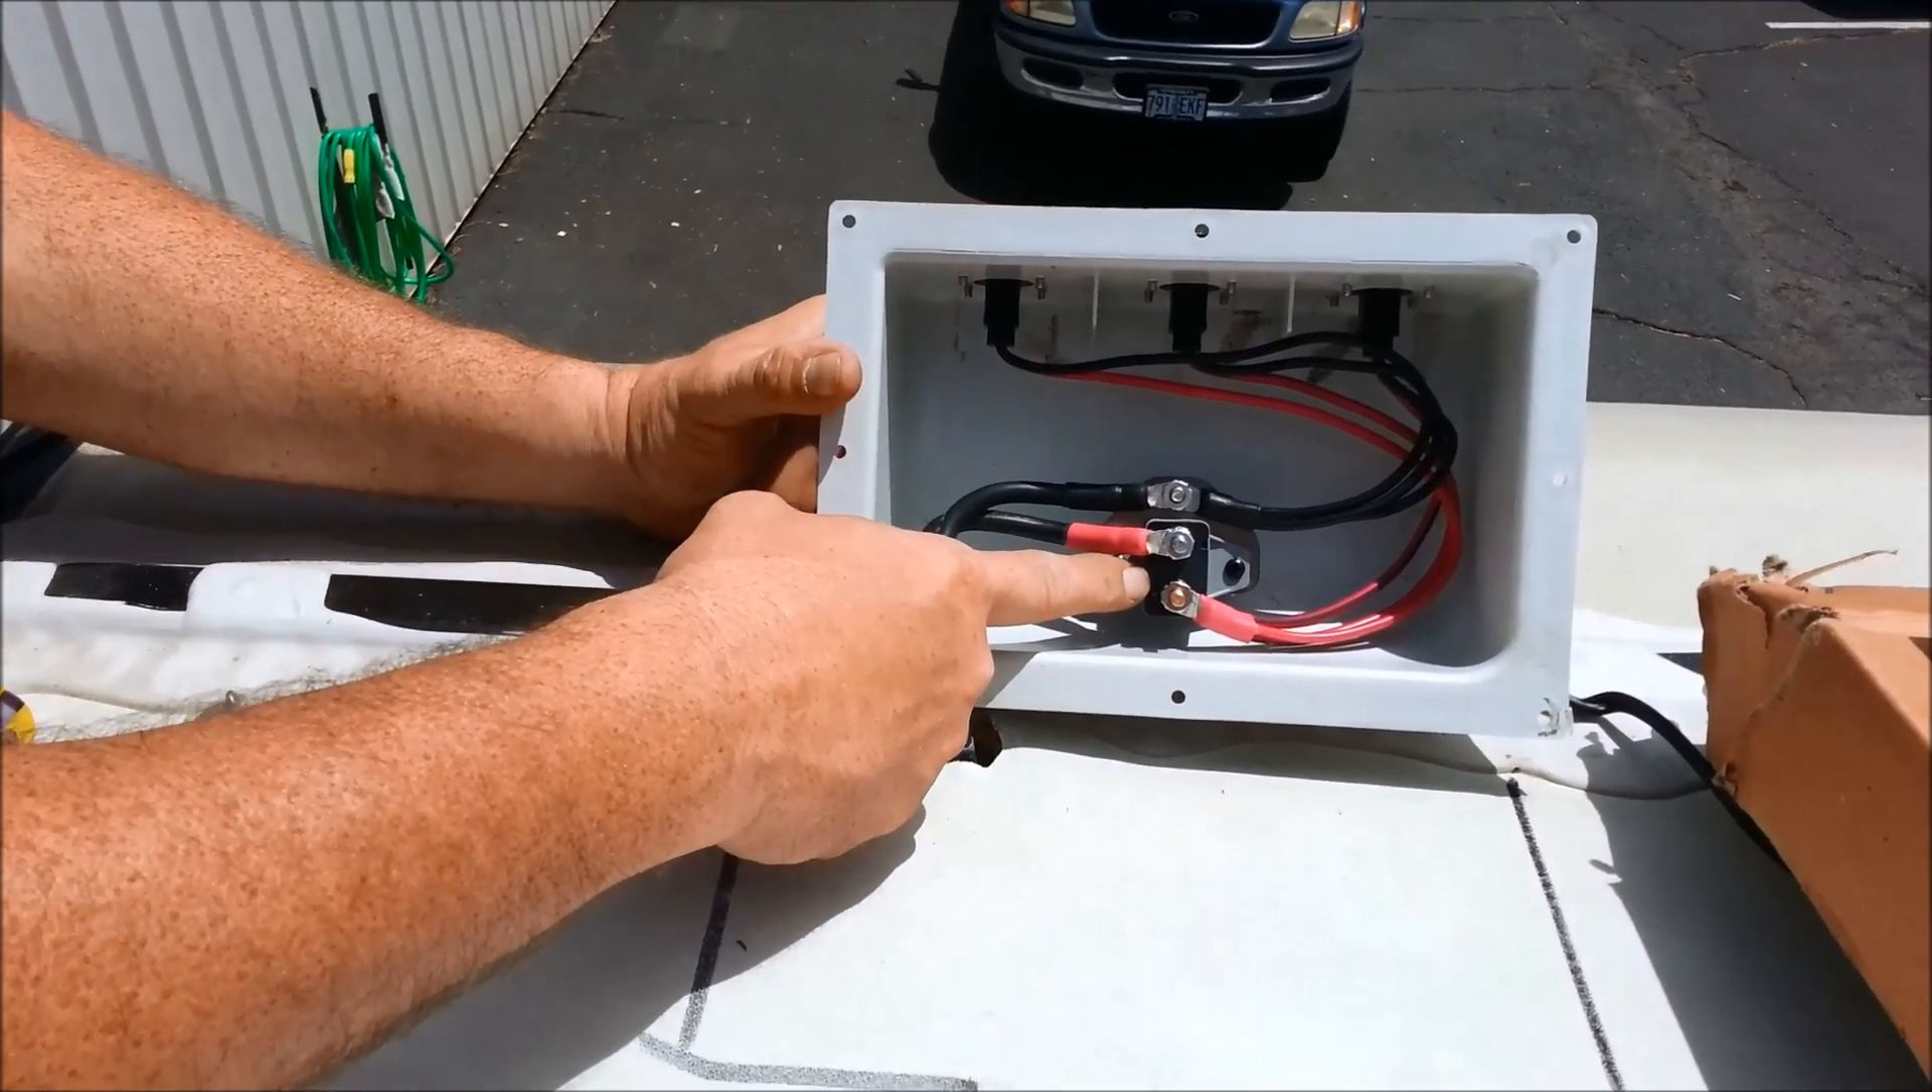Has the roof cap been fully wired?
Yes.